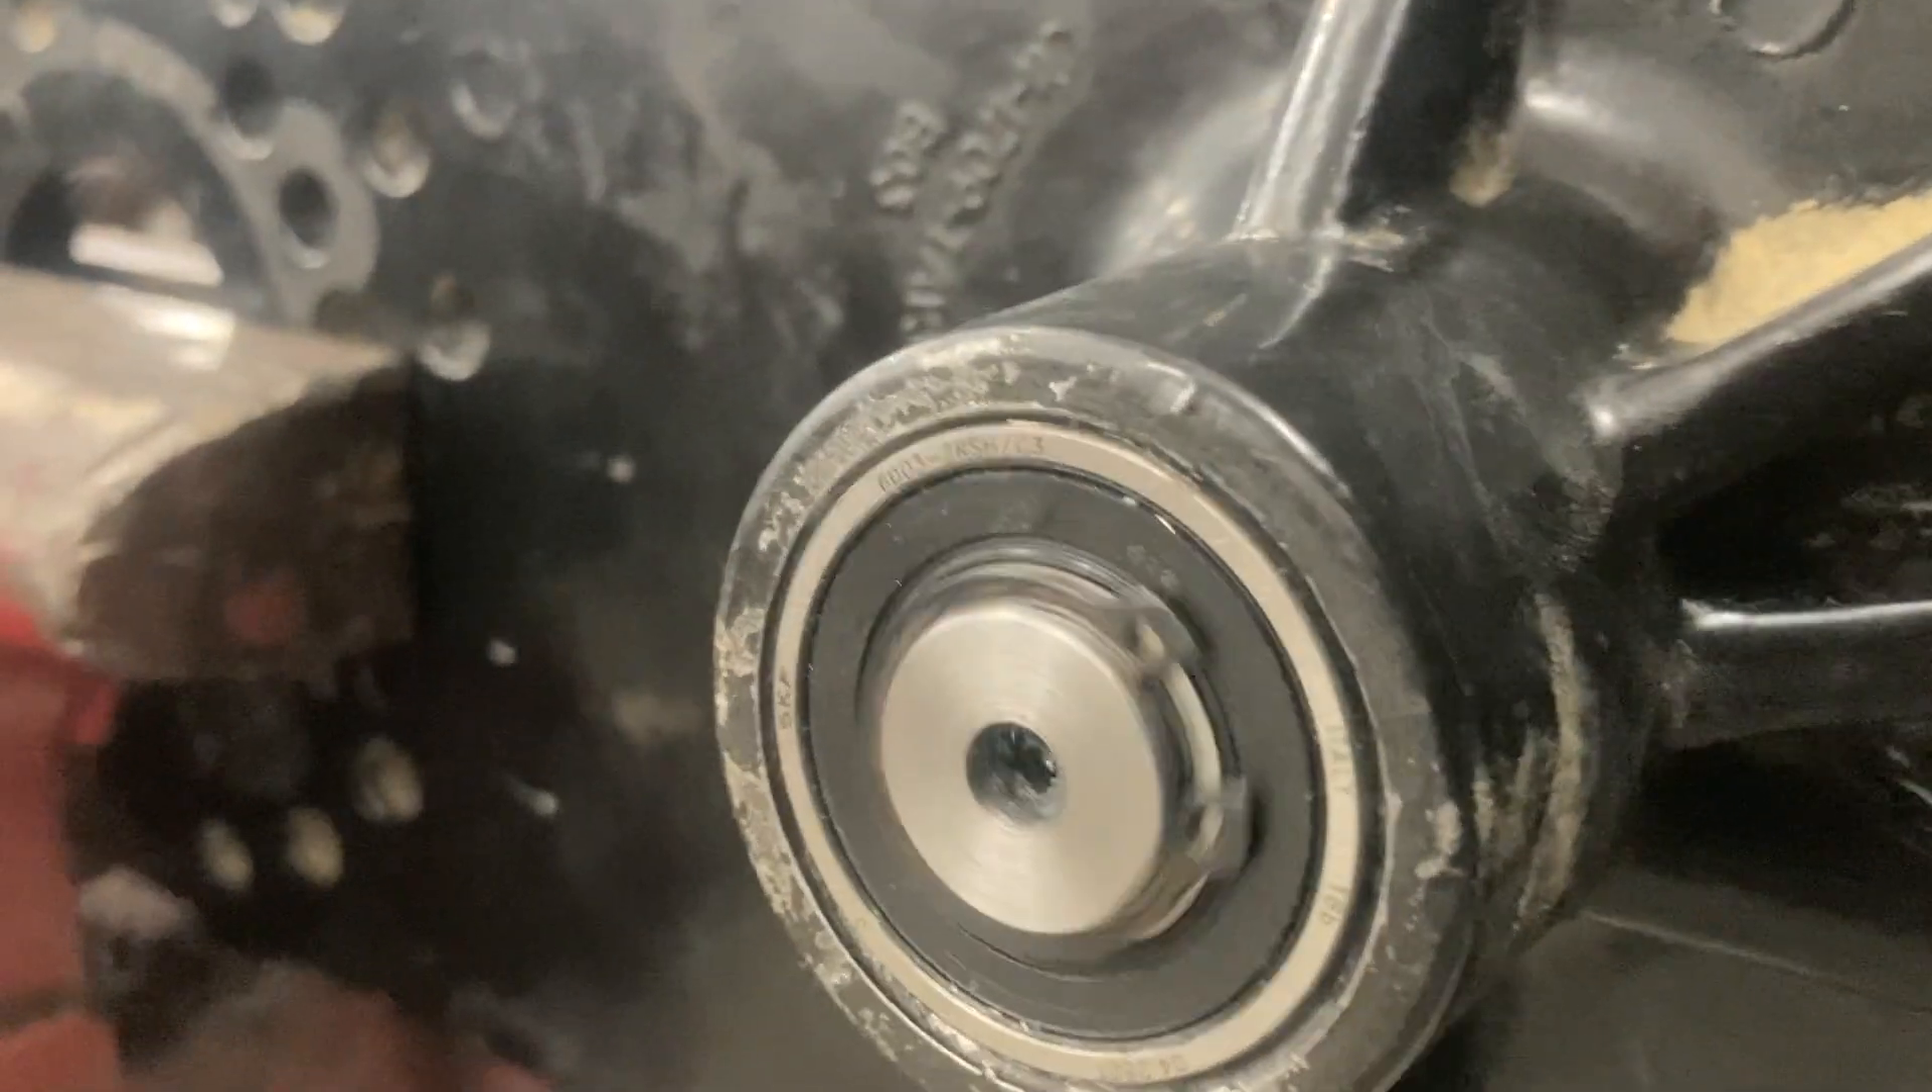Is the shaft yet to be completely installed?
No.